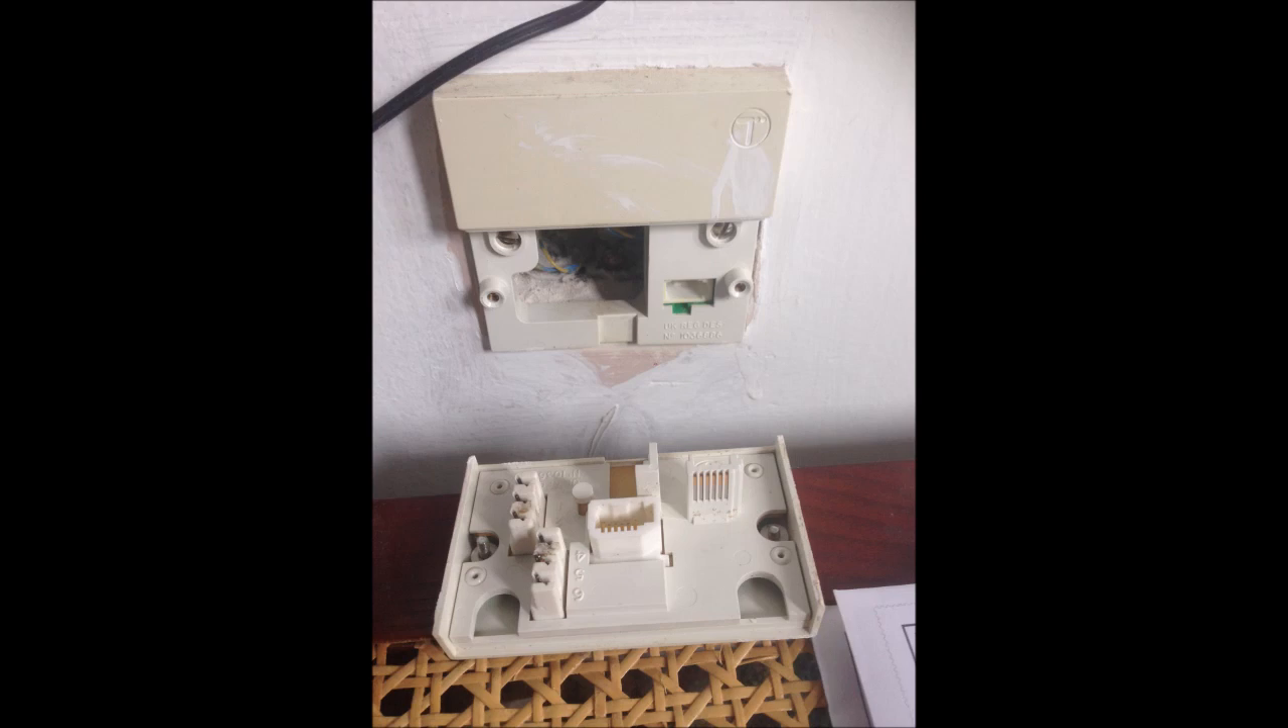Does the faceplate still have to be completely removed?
No.